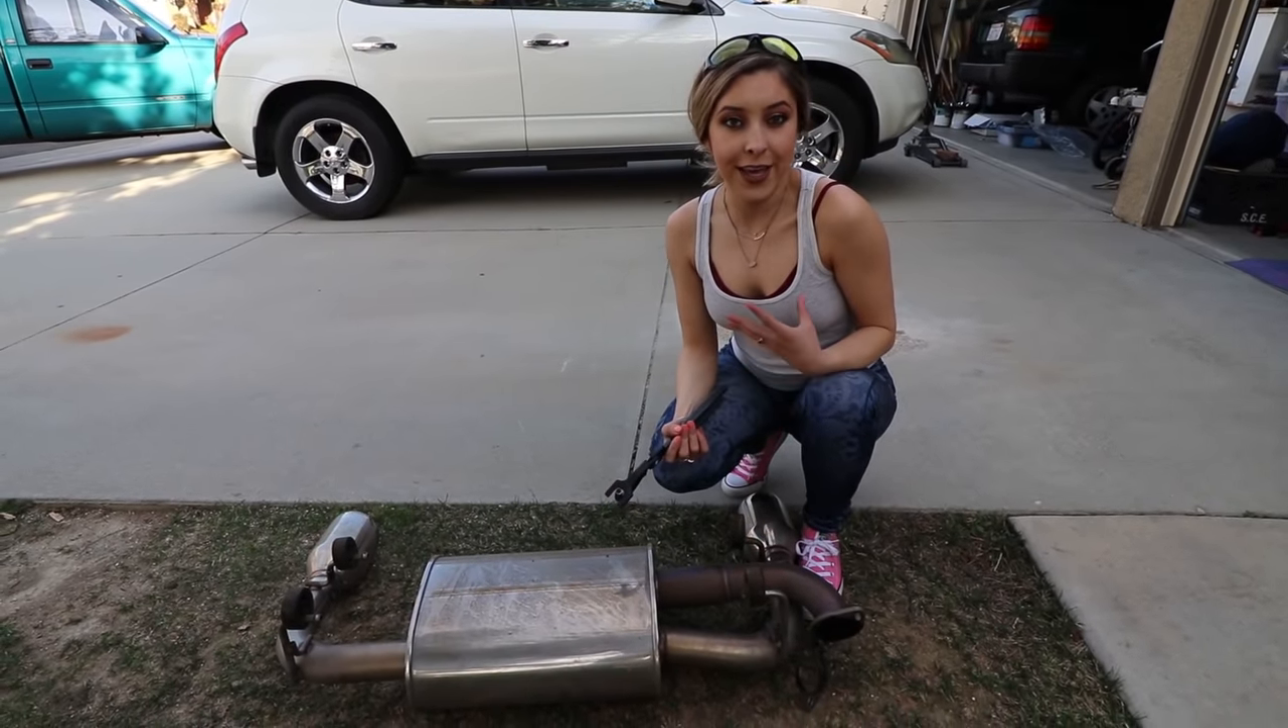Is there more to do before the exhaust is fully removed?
No.